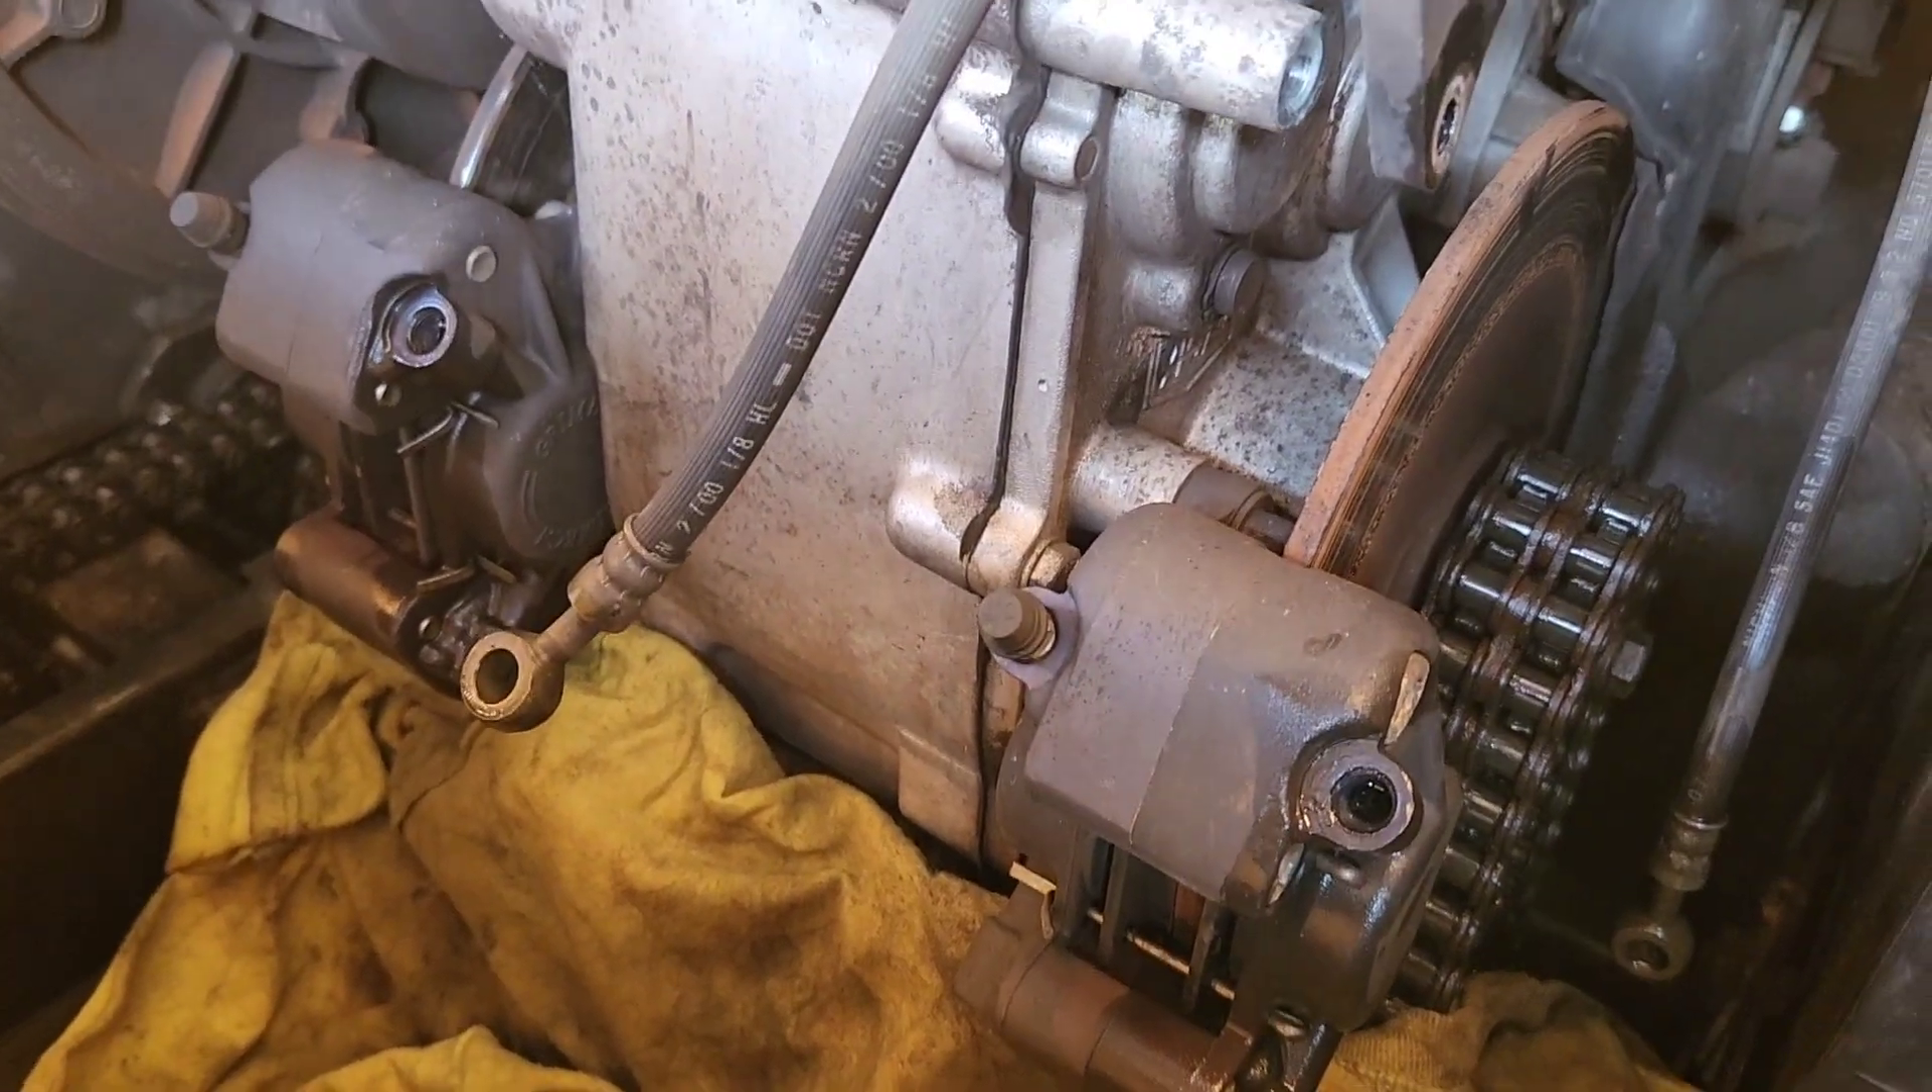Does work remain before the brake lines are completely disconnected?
No.